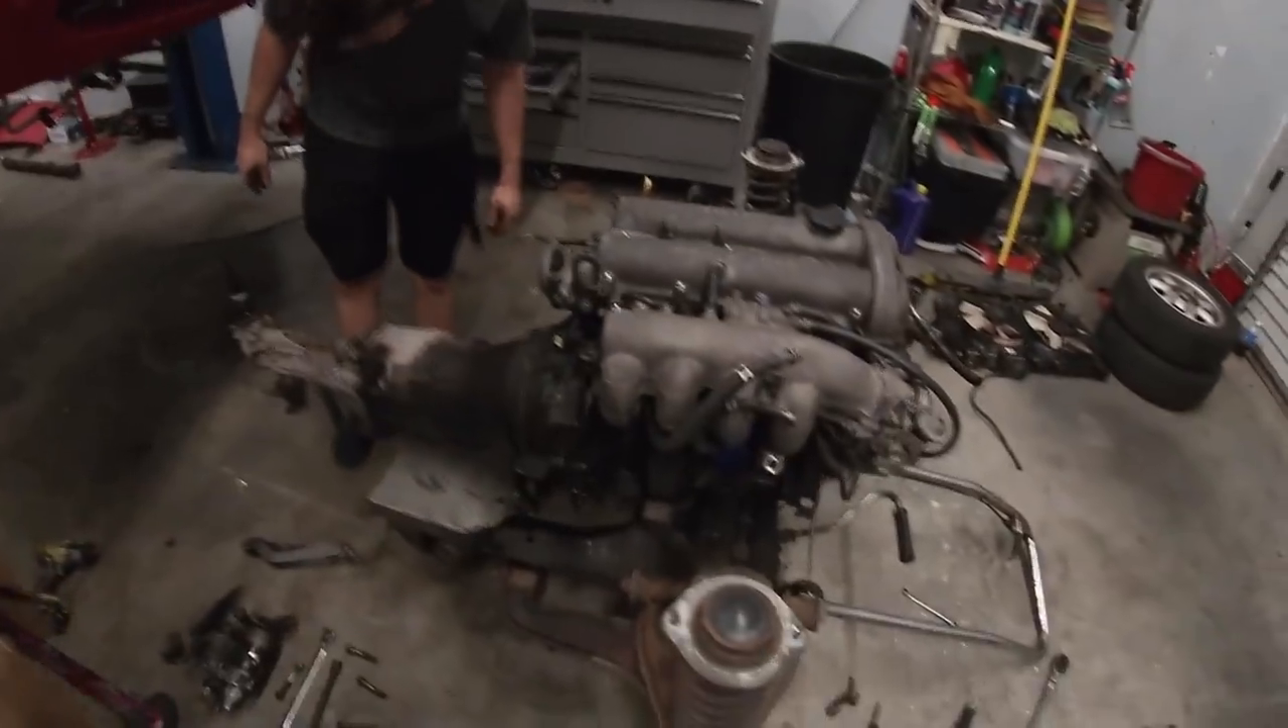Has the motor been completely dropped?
Yes.